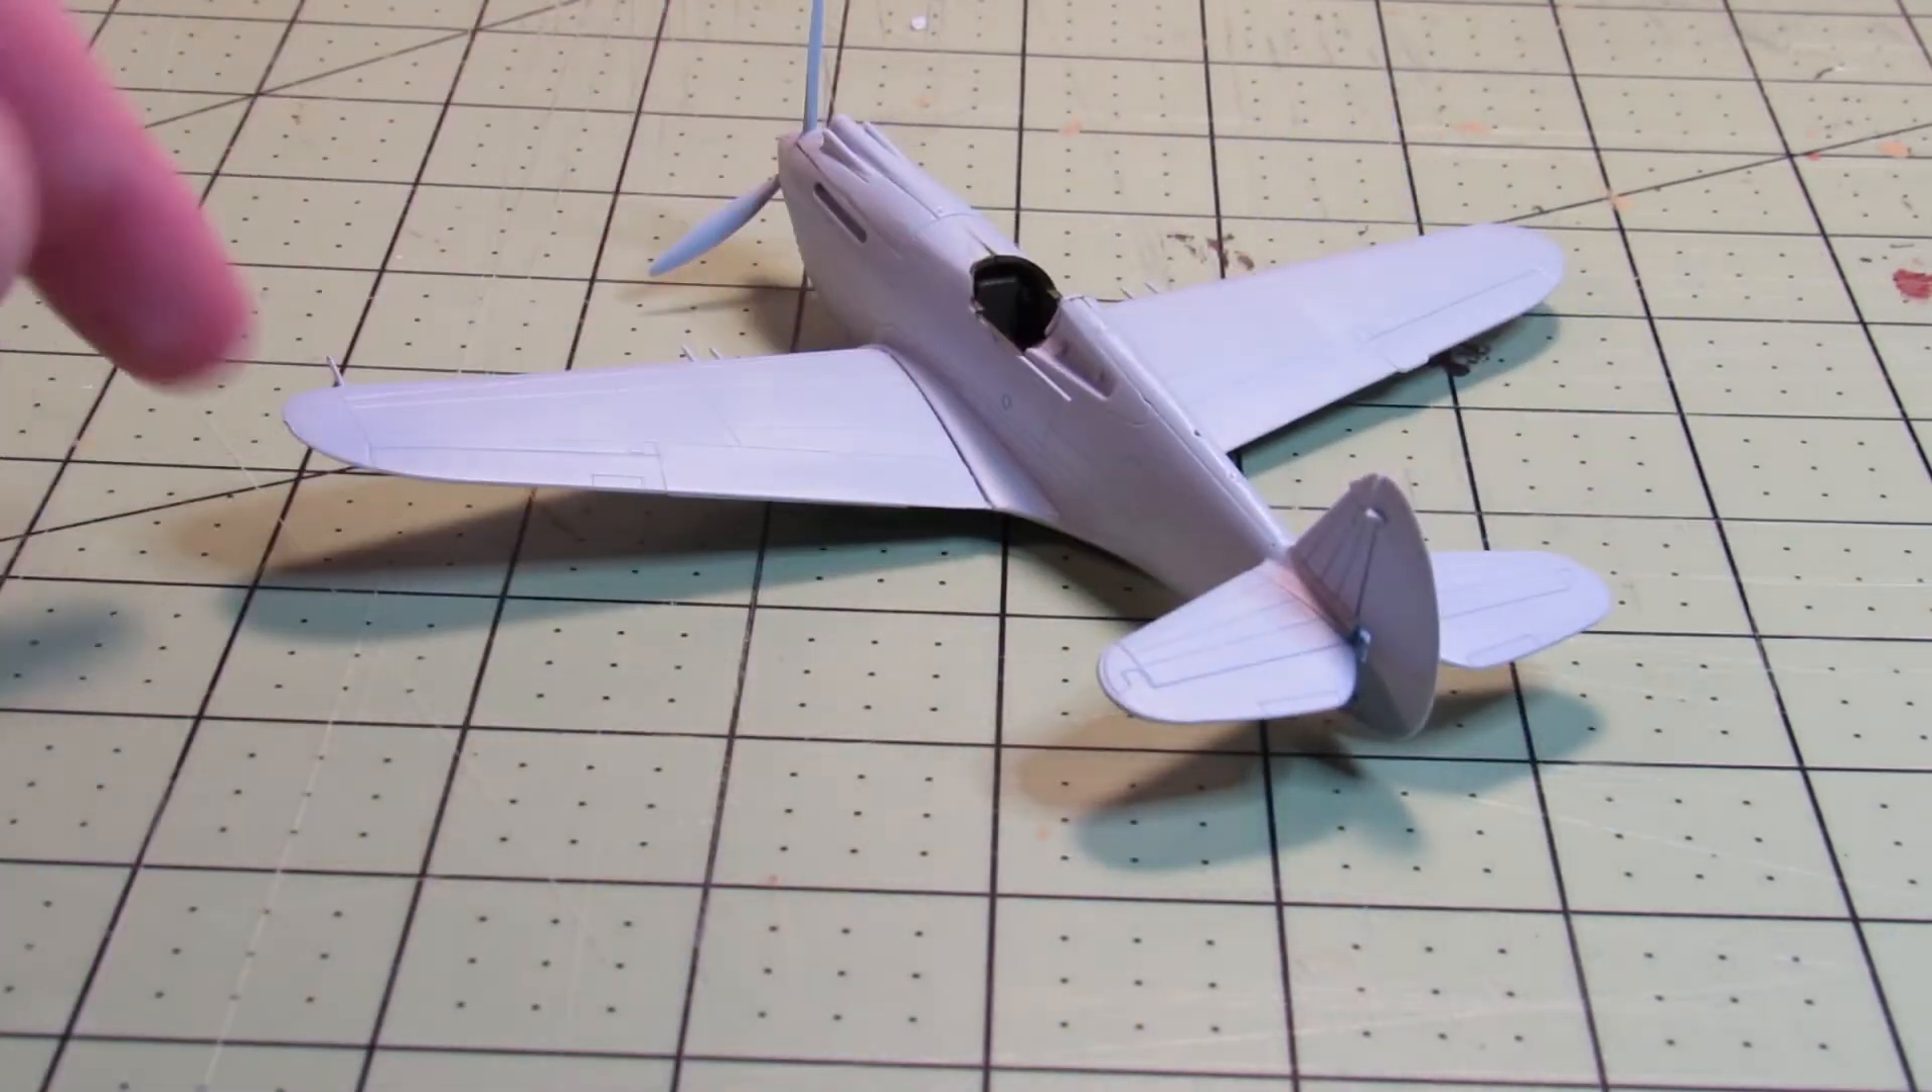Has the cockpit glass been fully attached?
No.